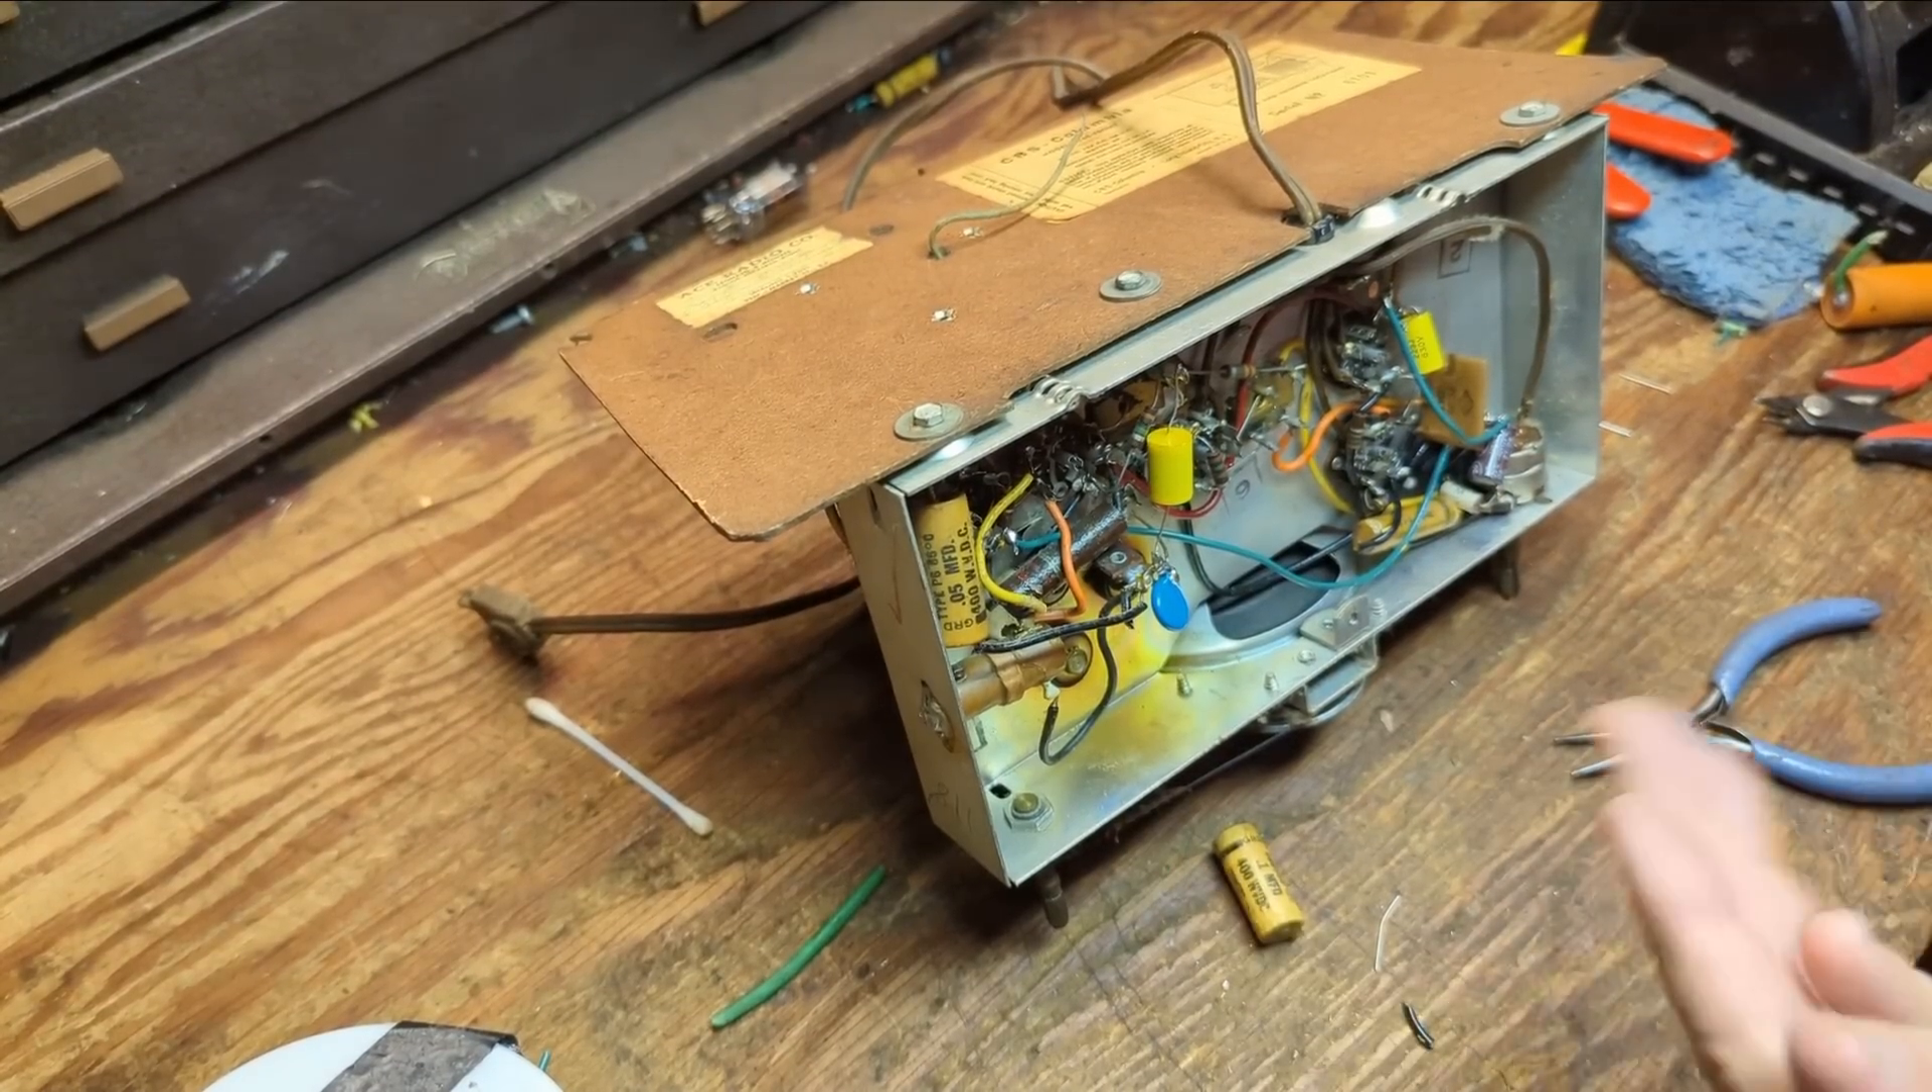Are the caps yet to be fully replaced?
Yes.